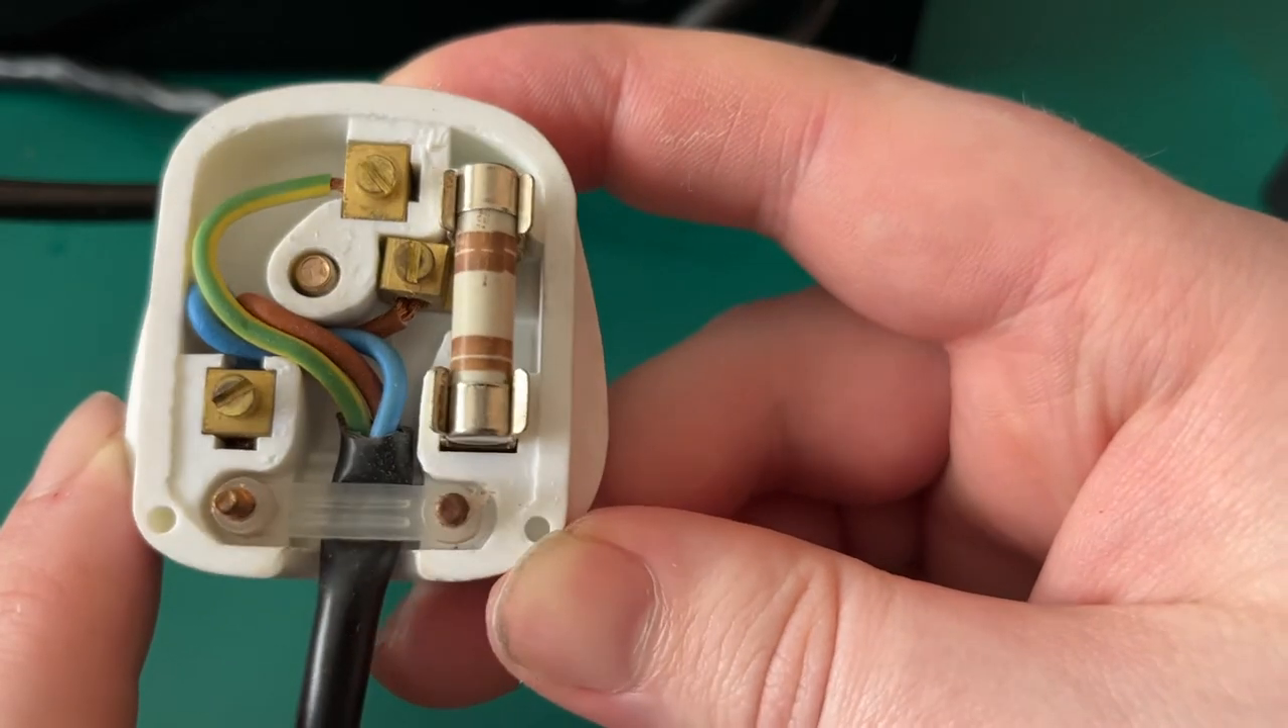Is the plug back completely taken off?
Yes.